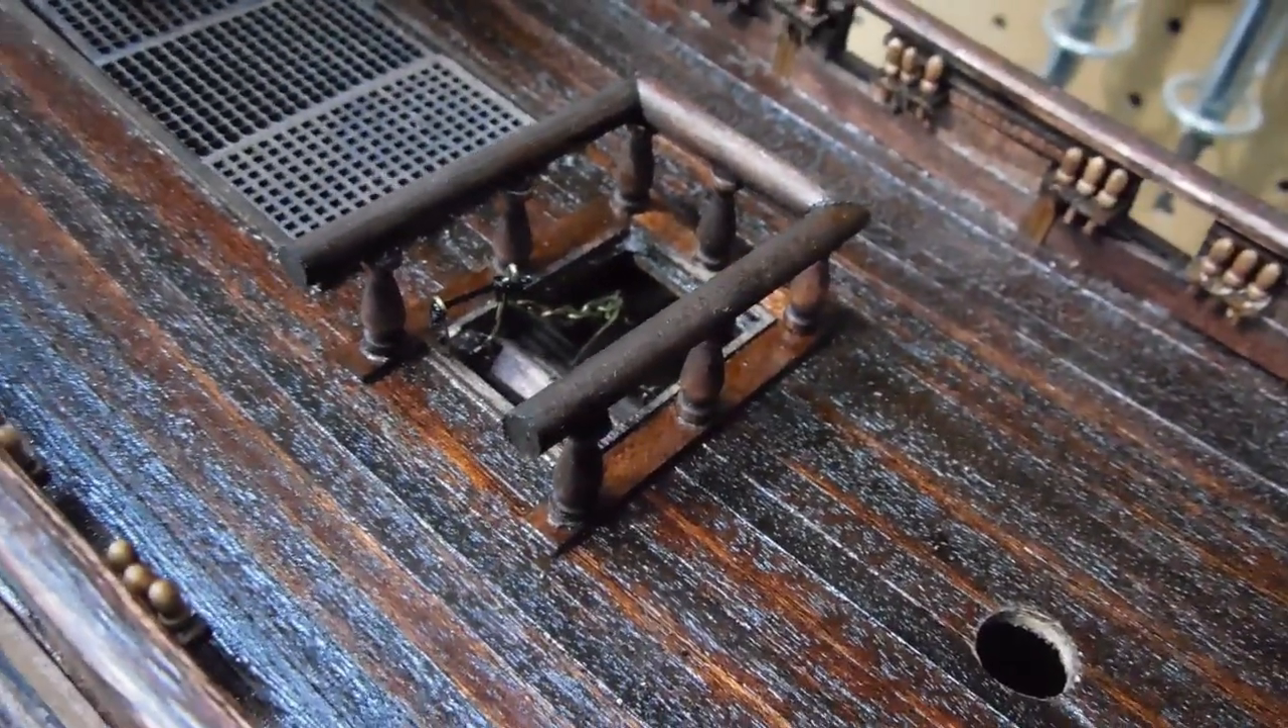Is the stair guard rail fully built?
Yes.